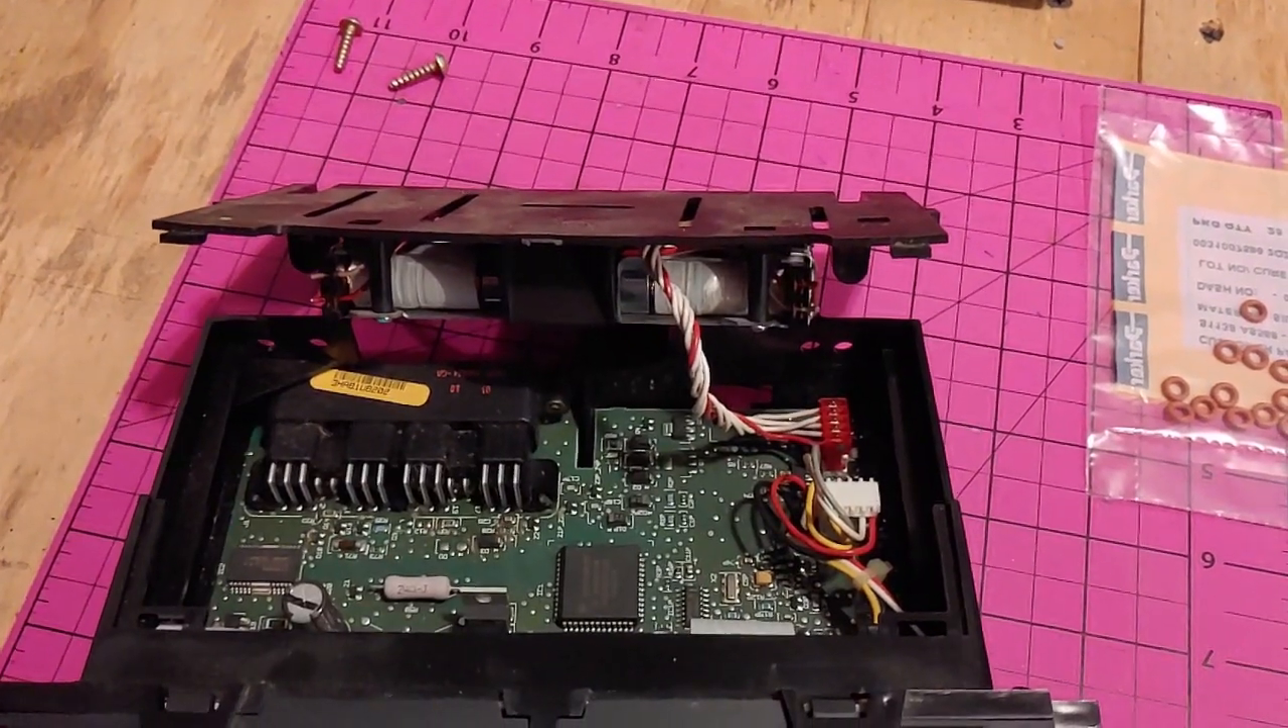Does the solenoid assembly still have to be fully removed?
Yes.